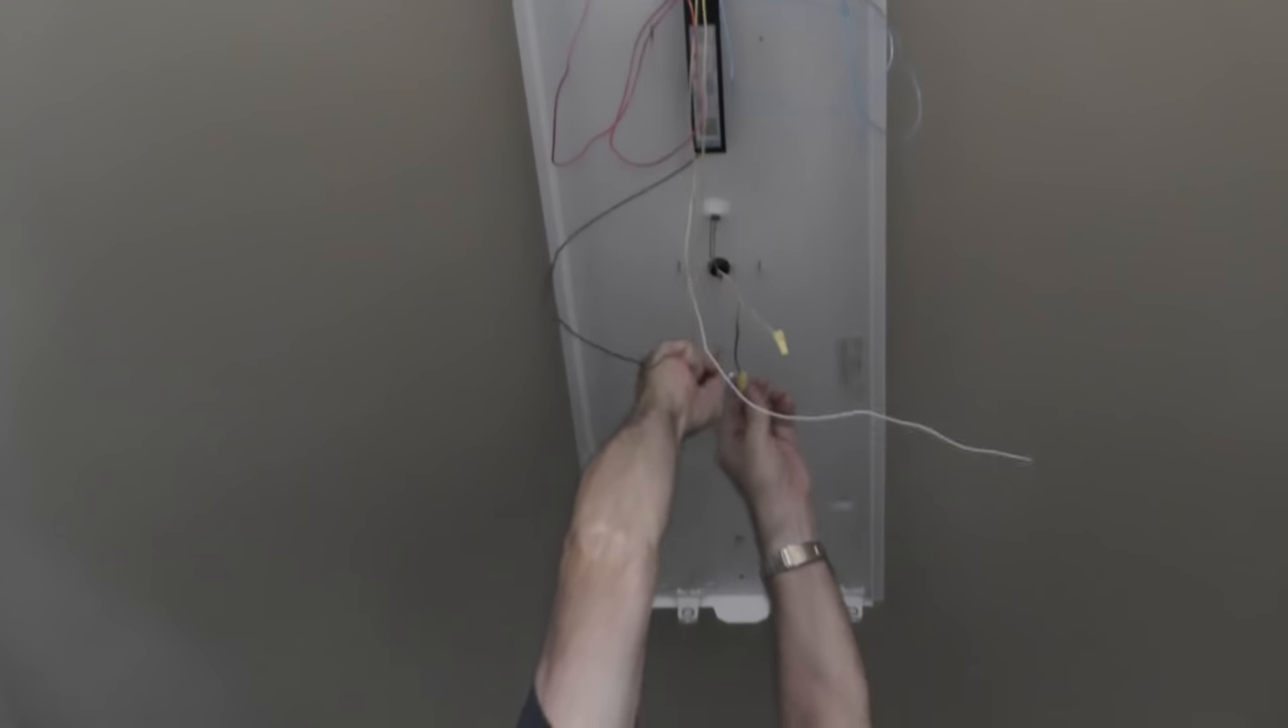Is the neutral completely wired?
No.